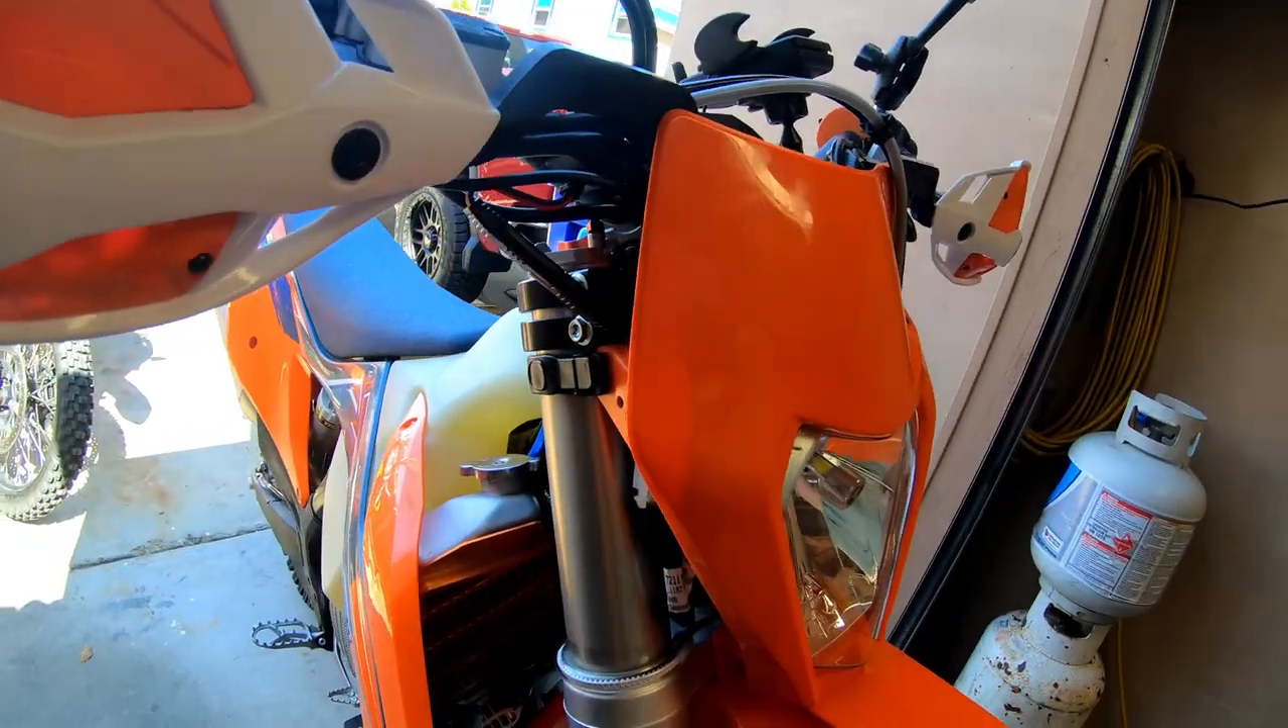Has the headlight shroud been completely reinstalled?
Yes.